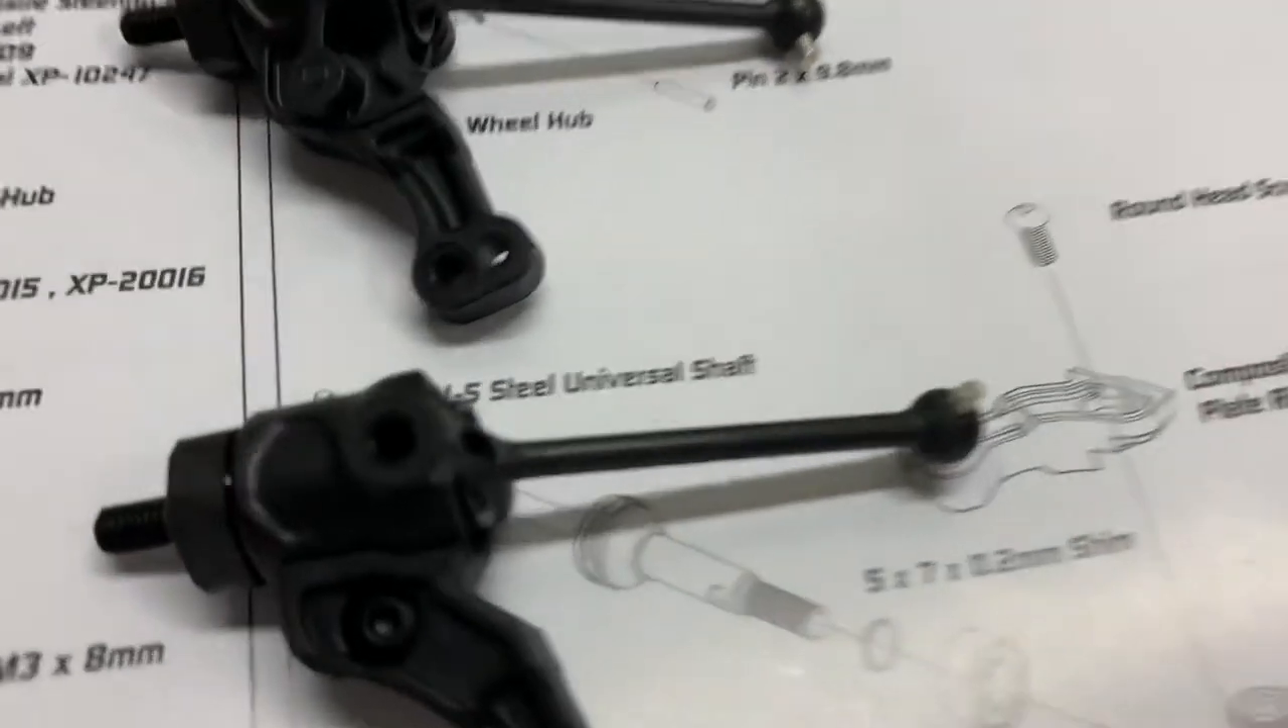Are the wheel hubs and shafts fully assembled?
Yes.